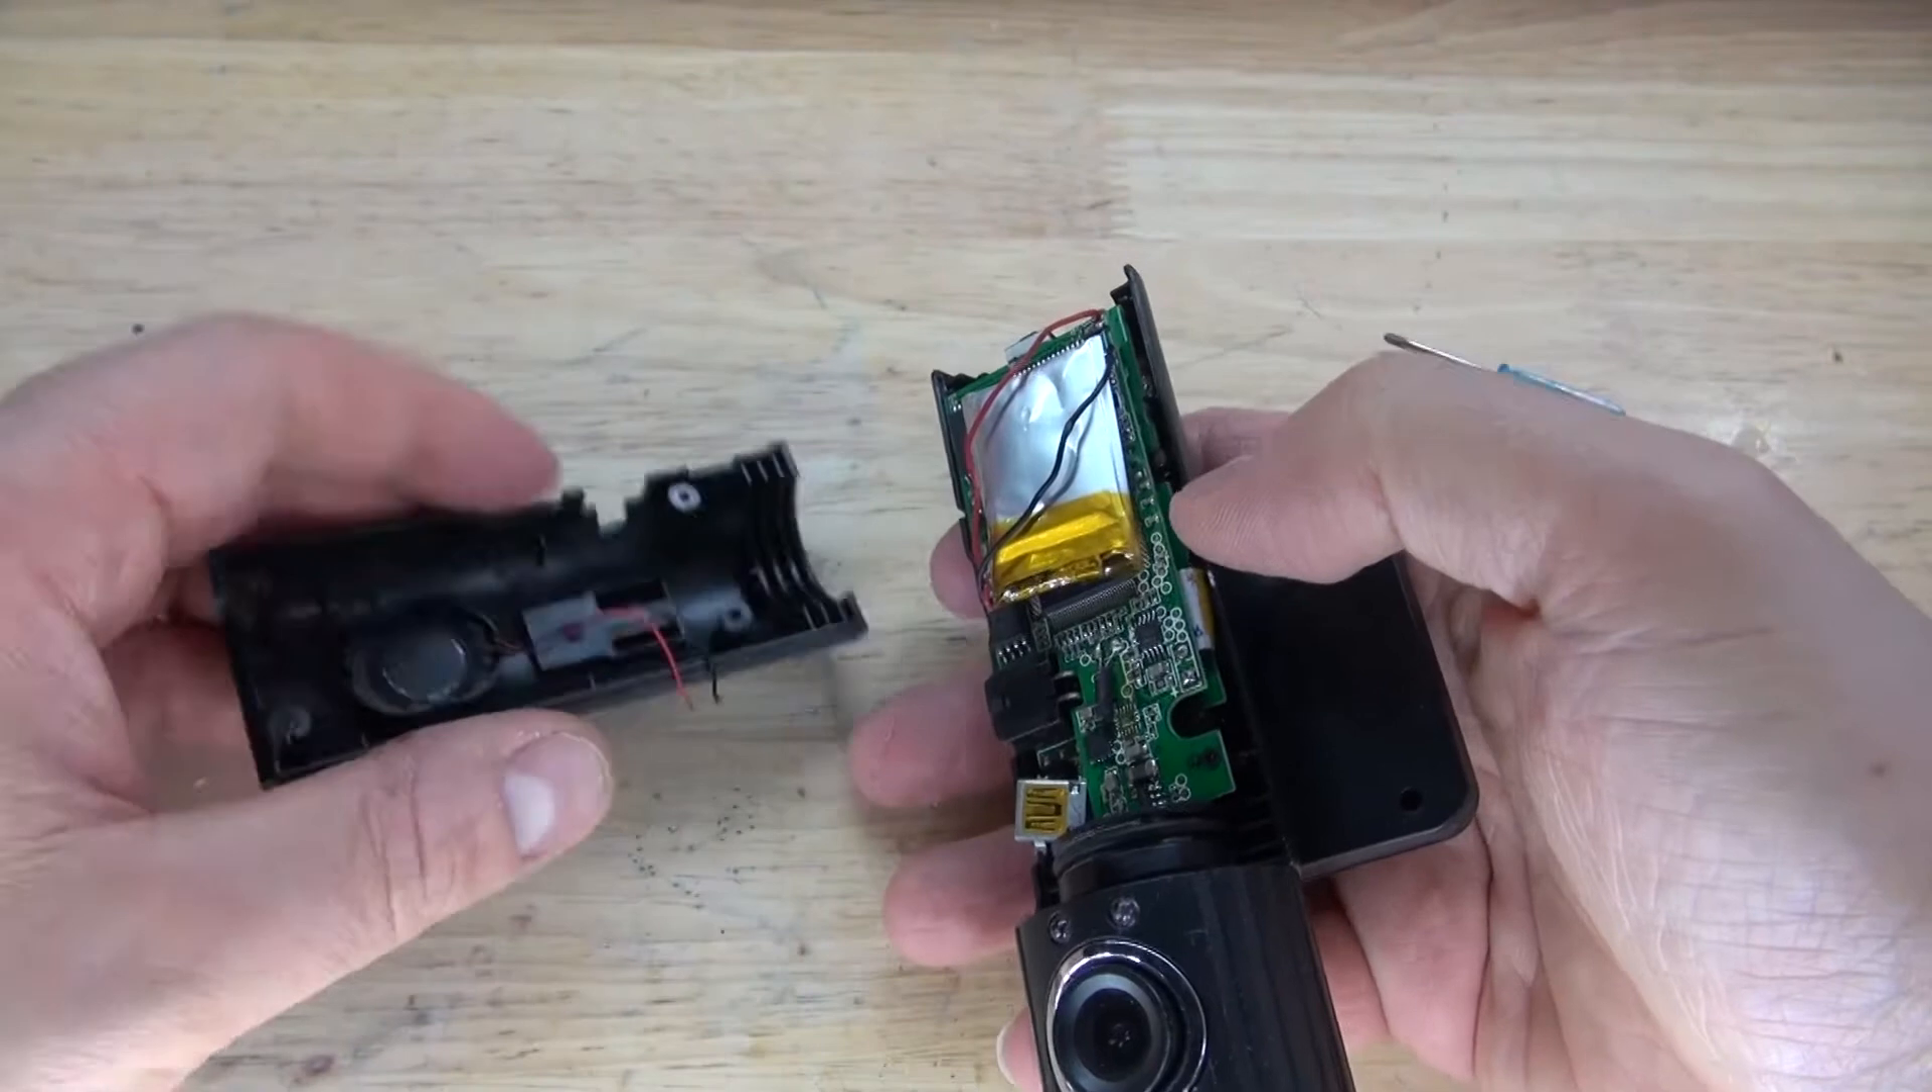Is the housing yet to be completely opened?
No.